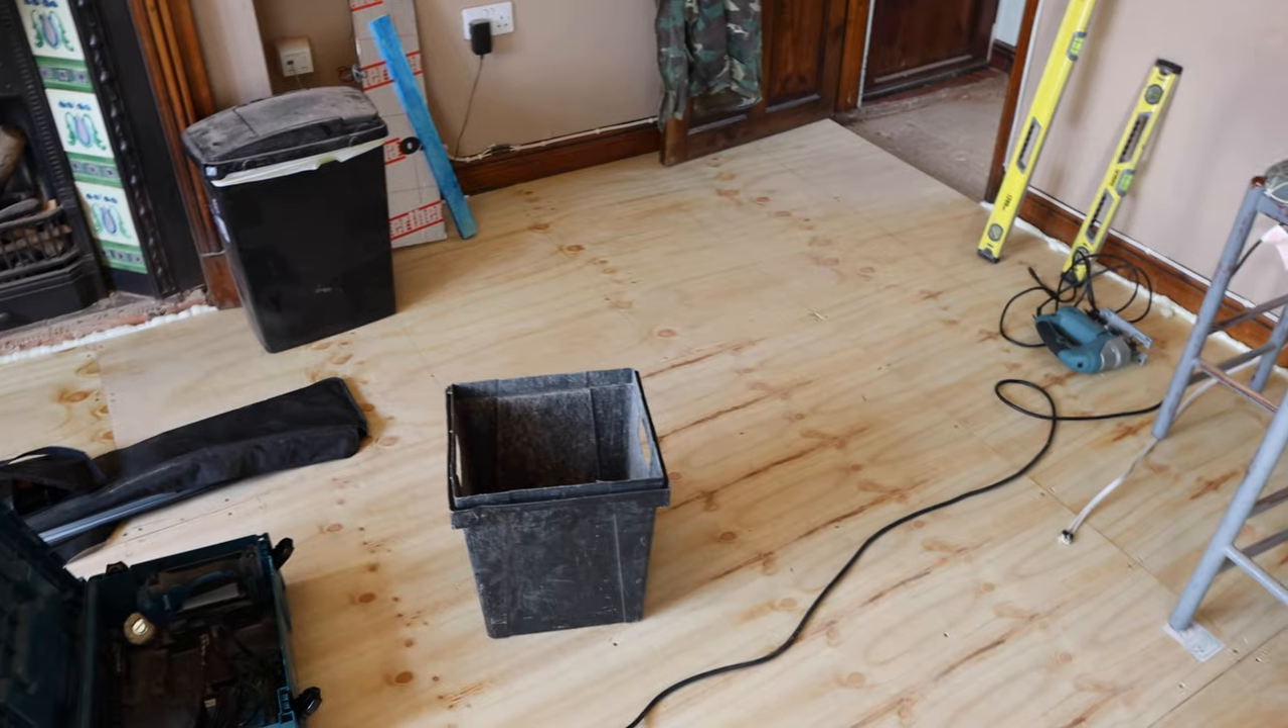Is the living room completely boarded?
Yes.